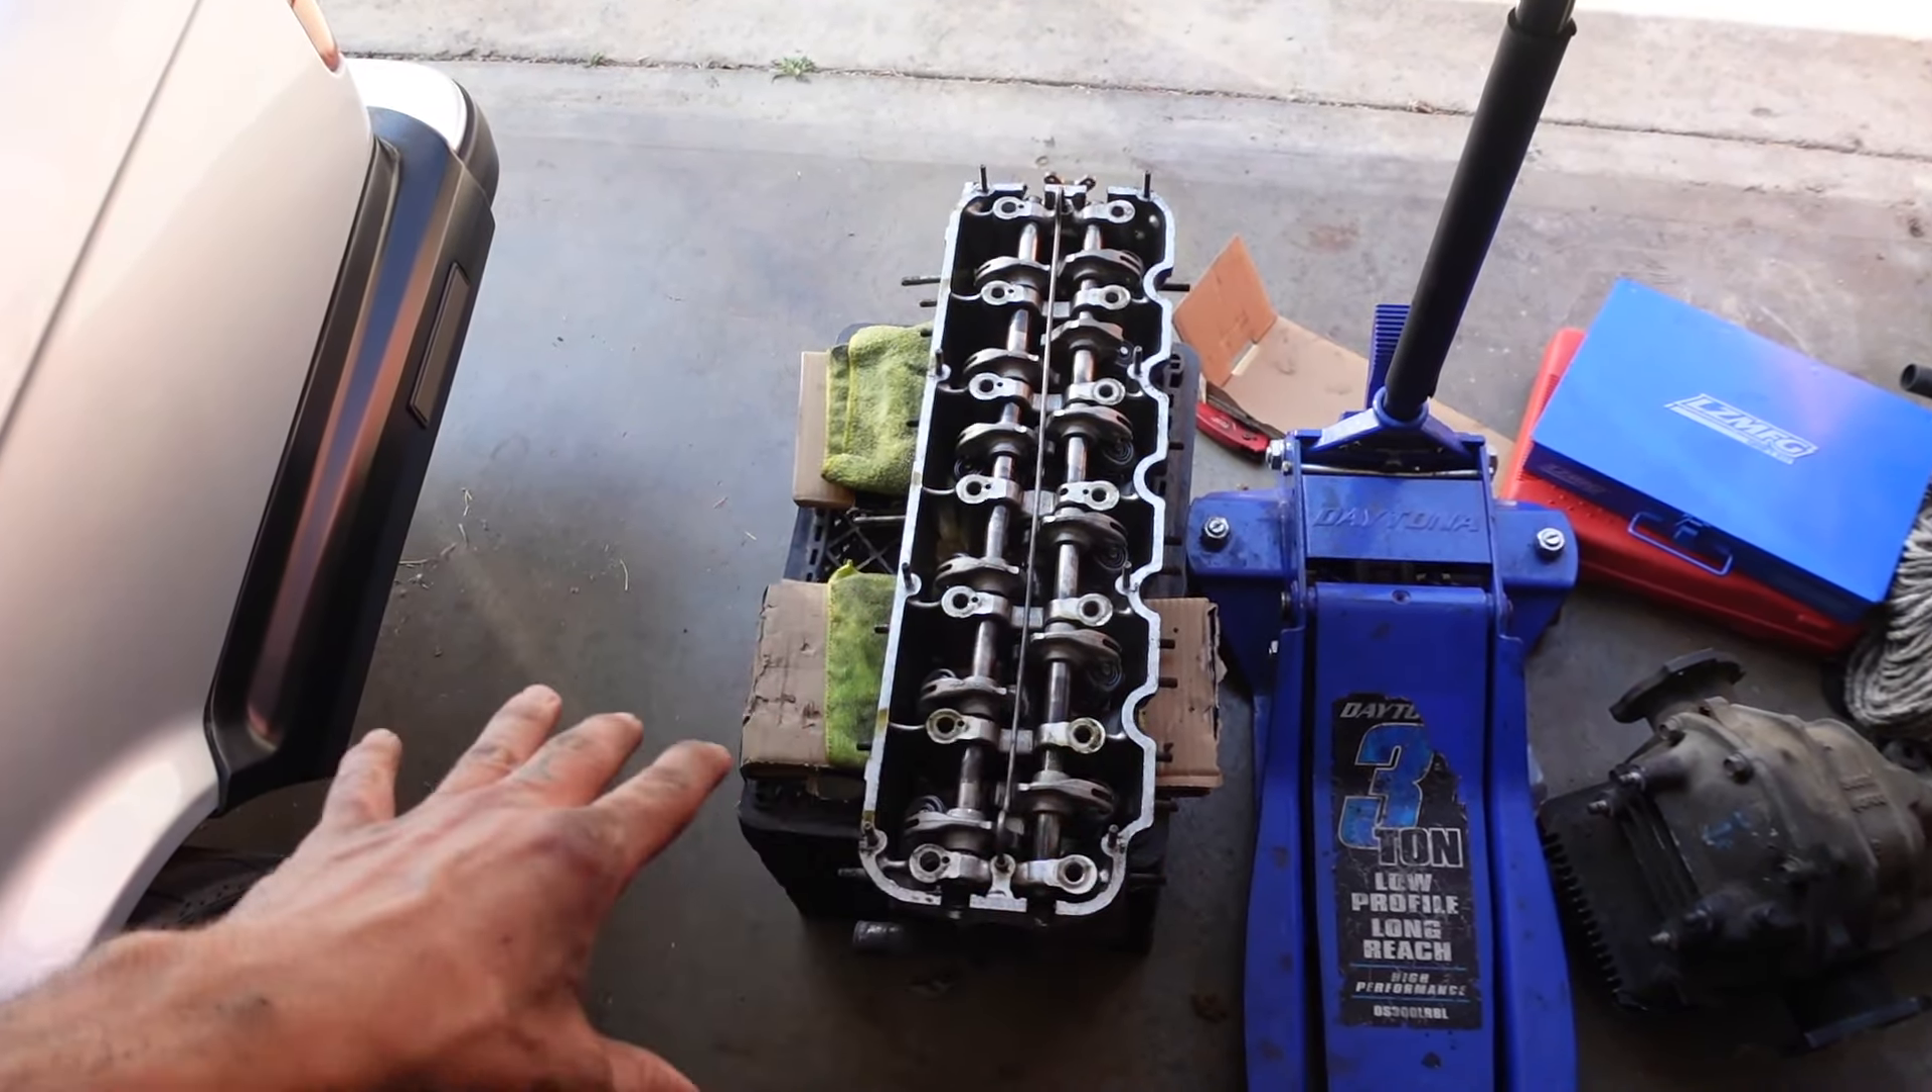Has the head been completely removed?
Yes.